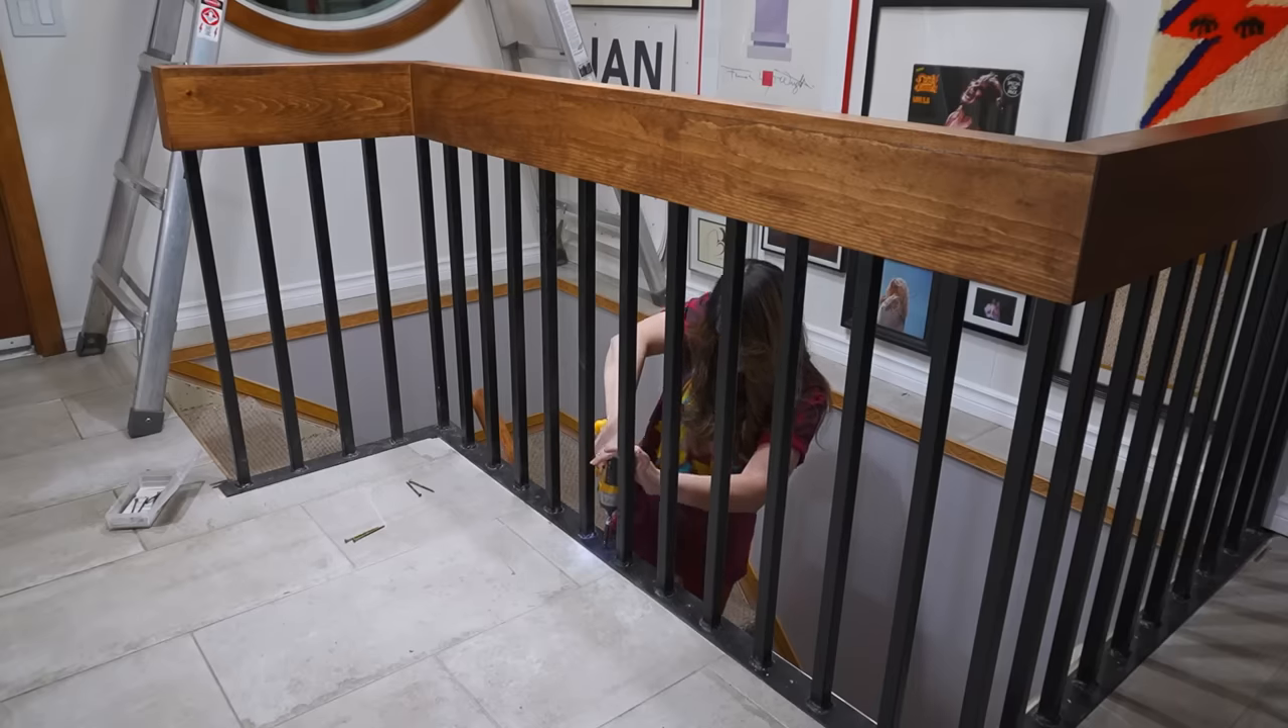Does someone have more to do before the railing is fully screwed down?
Yes.